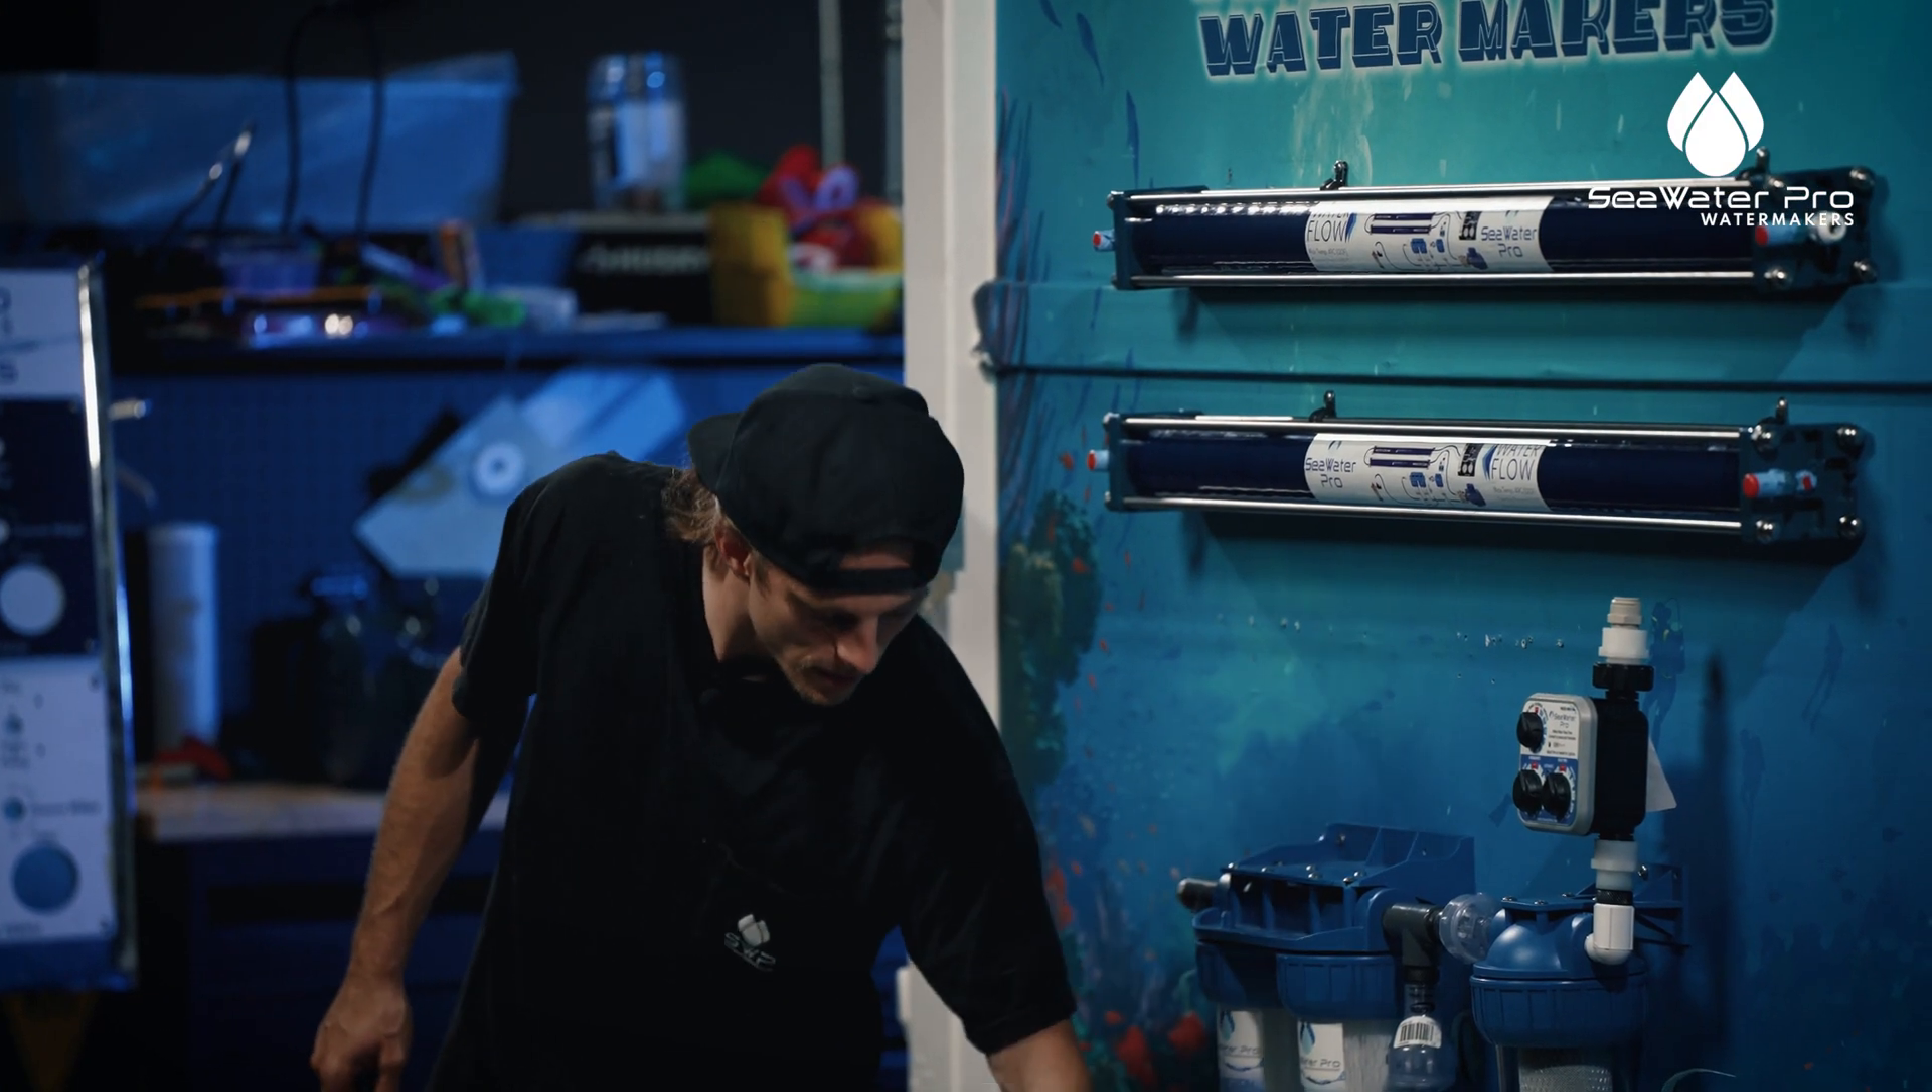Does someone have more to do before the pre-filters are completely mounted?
No.